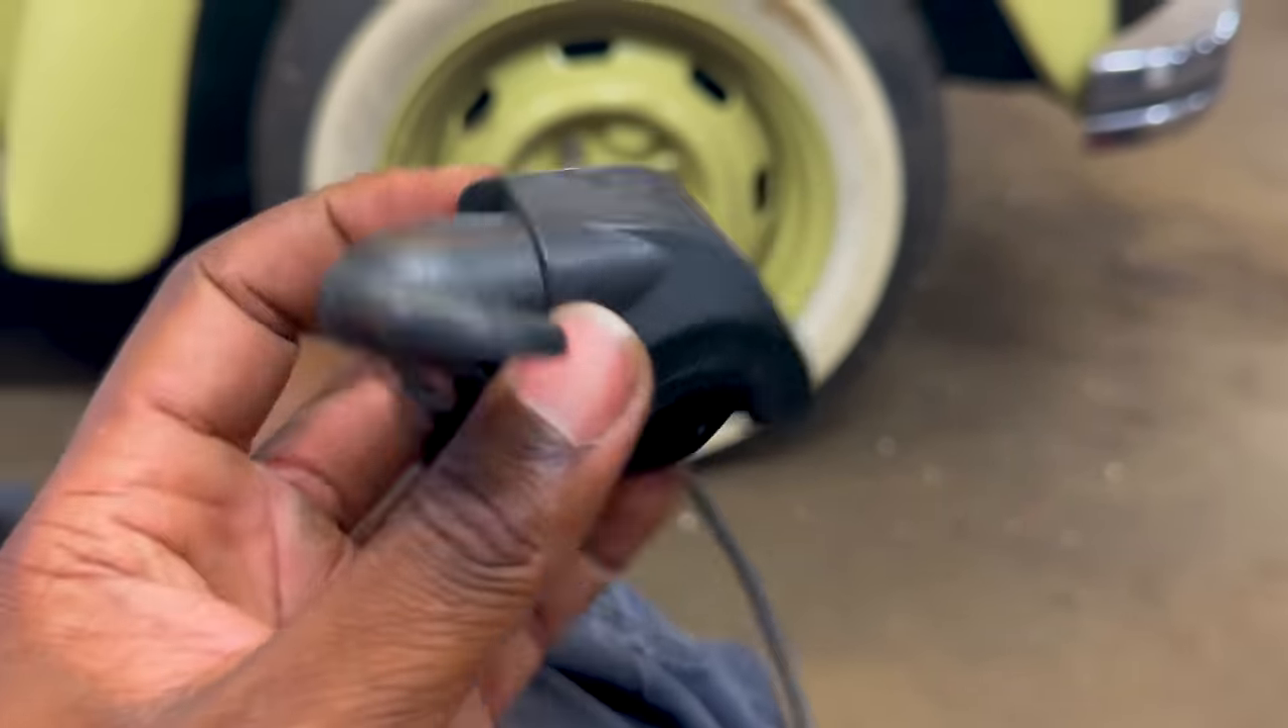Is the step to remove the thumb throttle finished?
Yes.